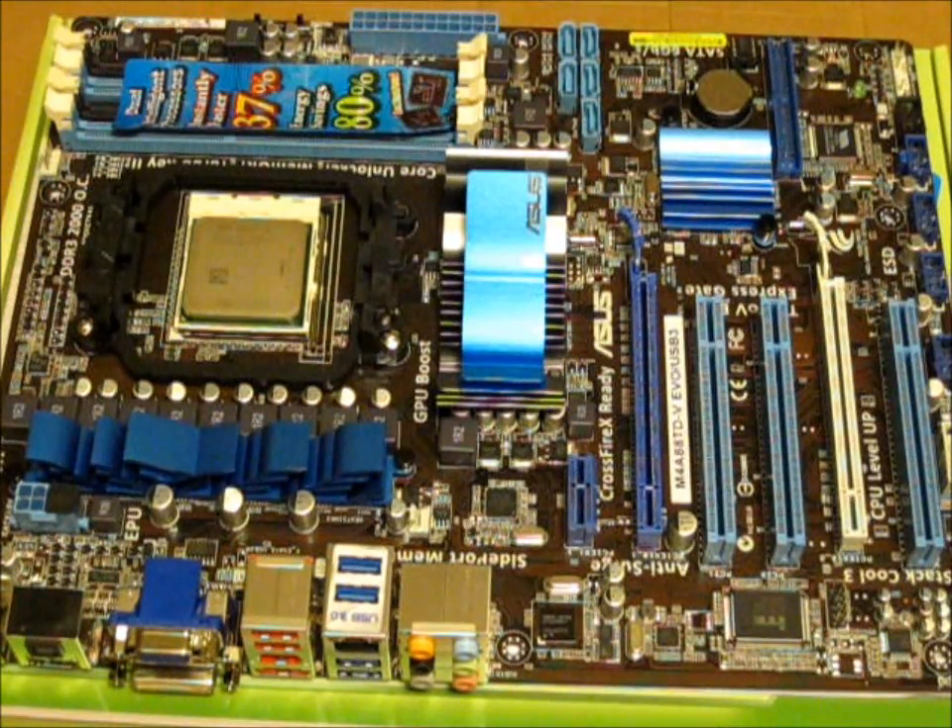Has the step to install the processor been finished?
Yes.